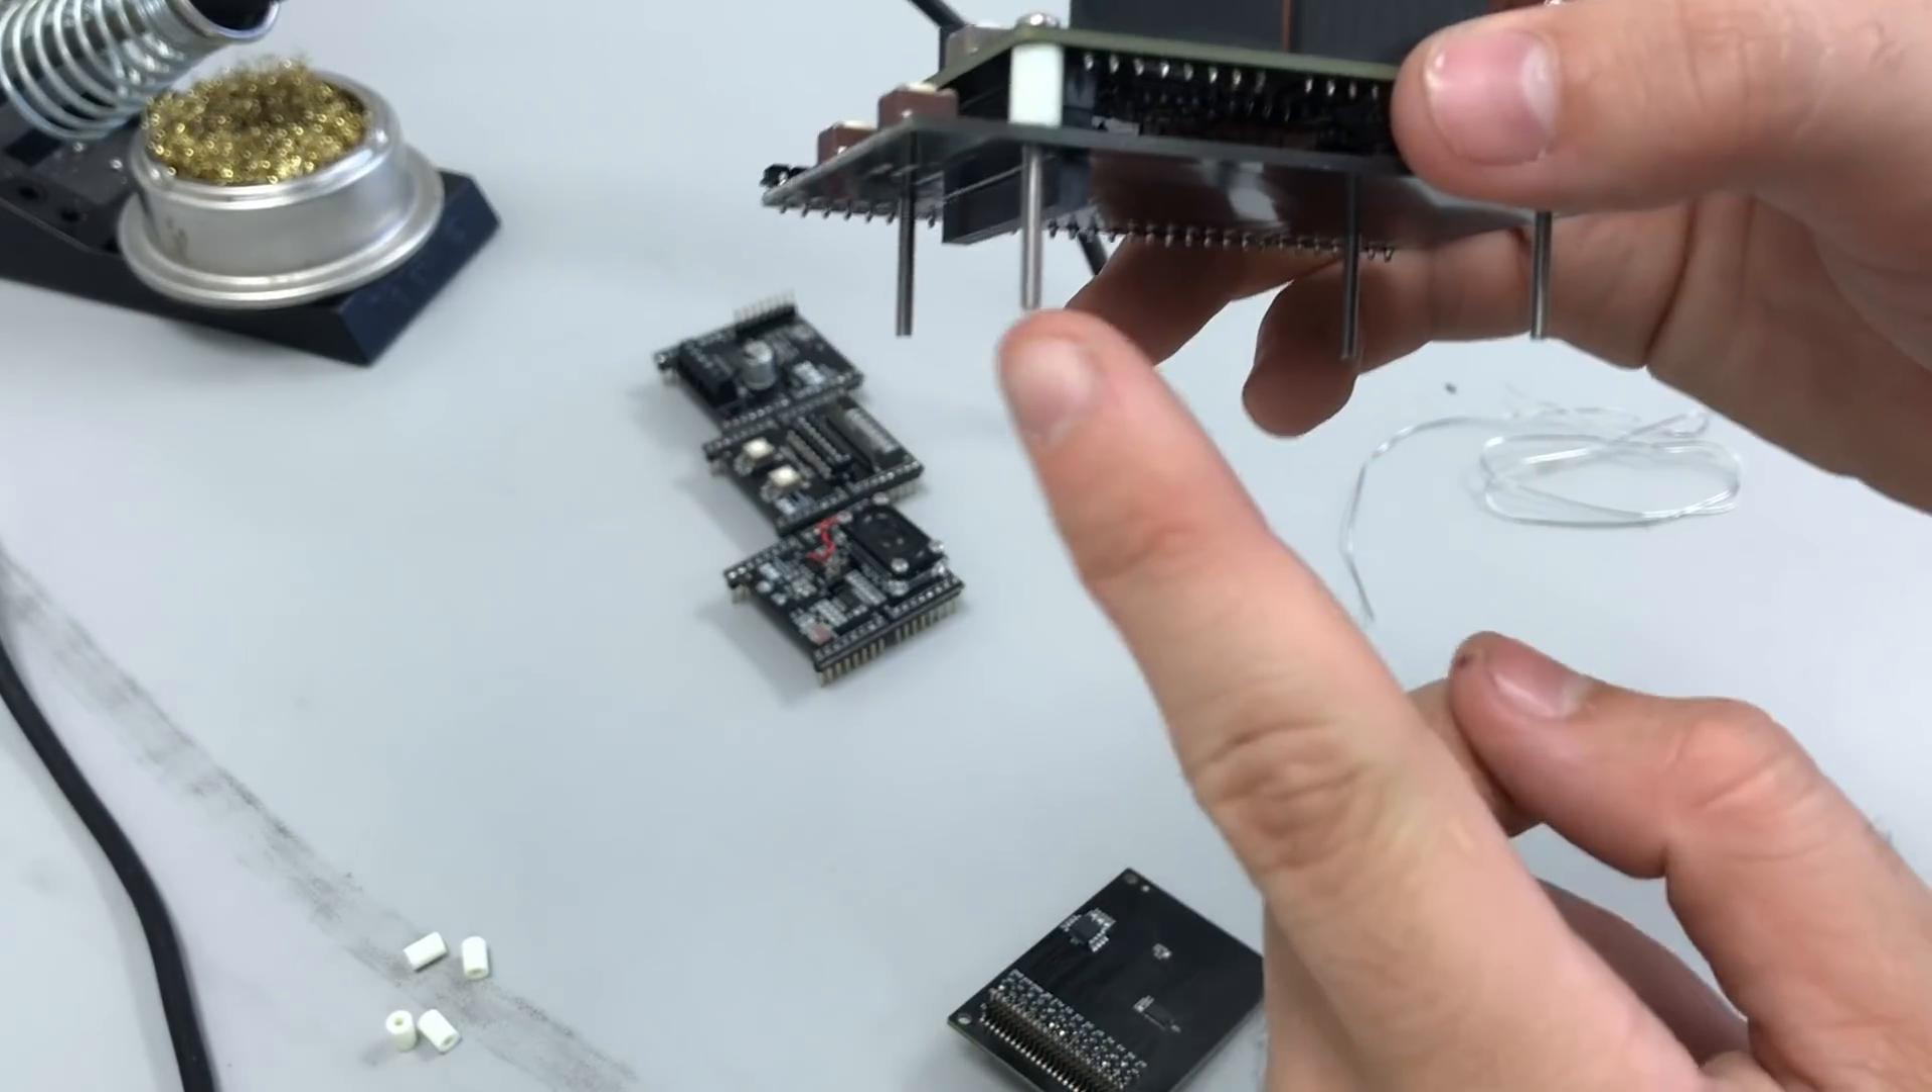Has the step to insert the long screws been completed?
Yes.